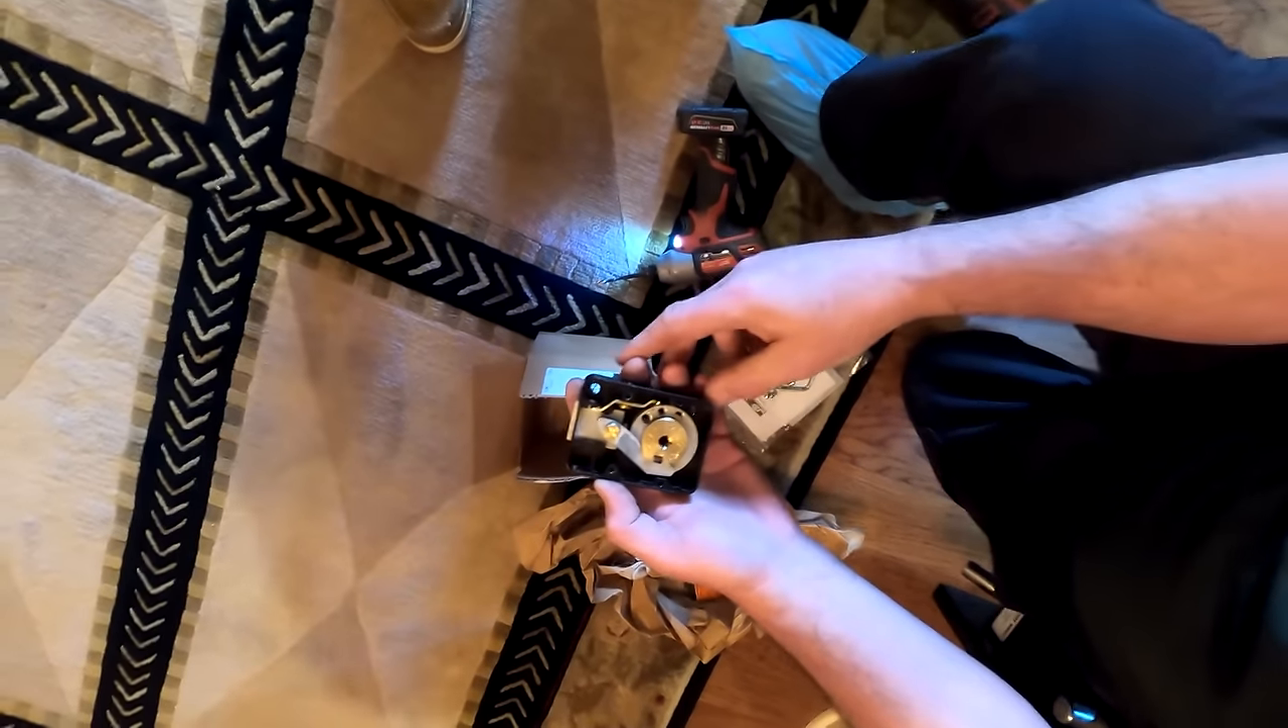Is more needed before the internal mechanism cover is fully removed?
No.